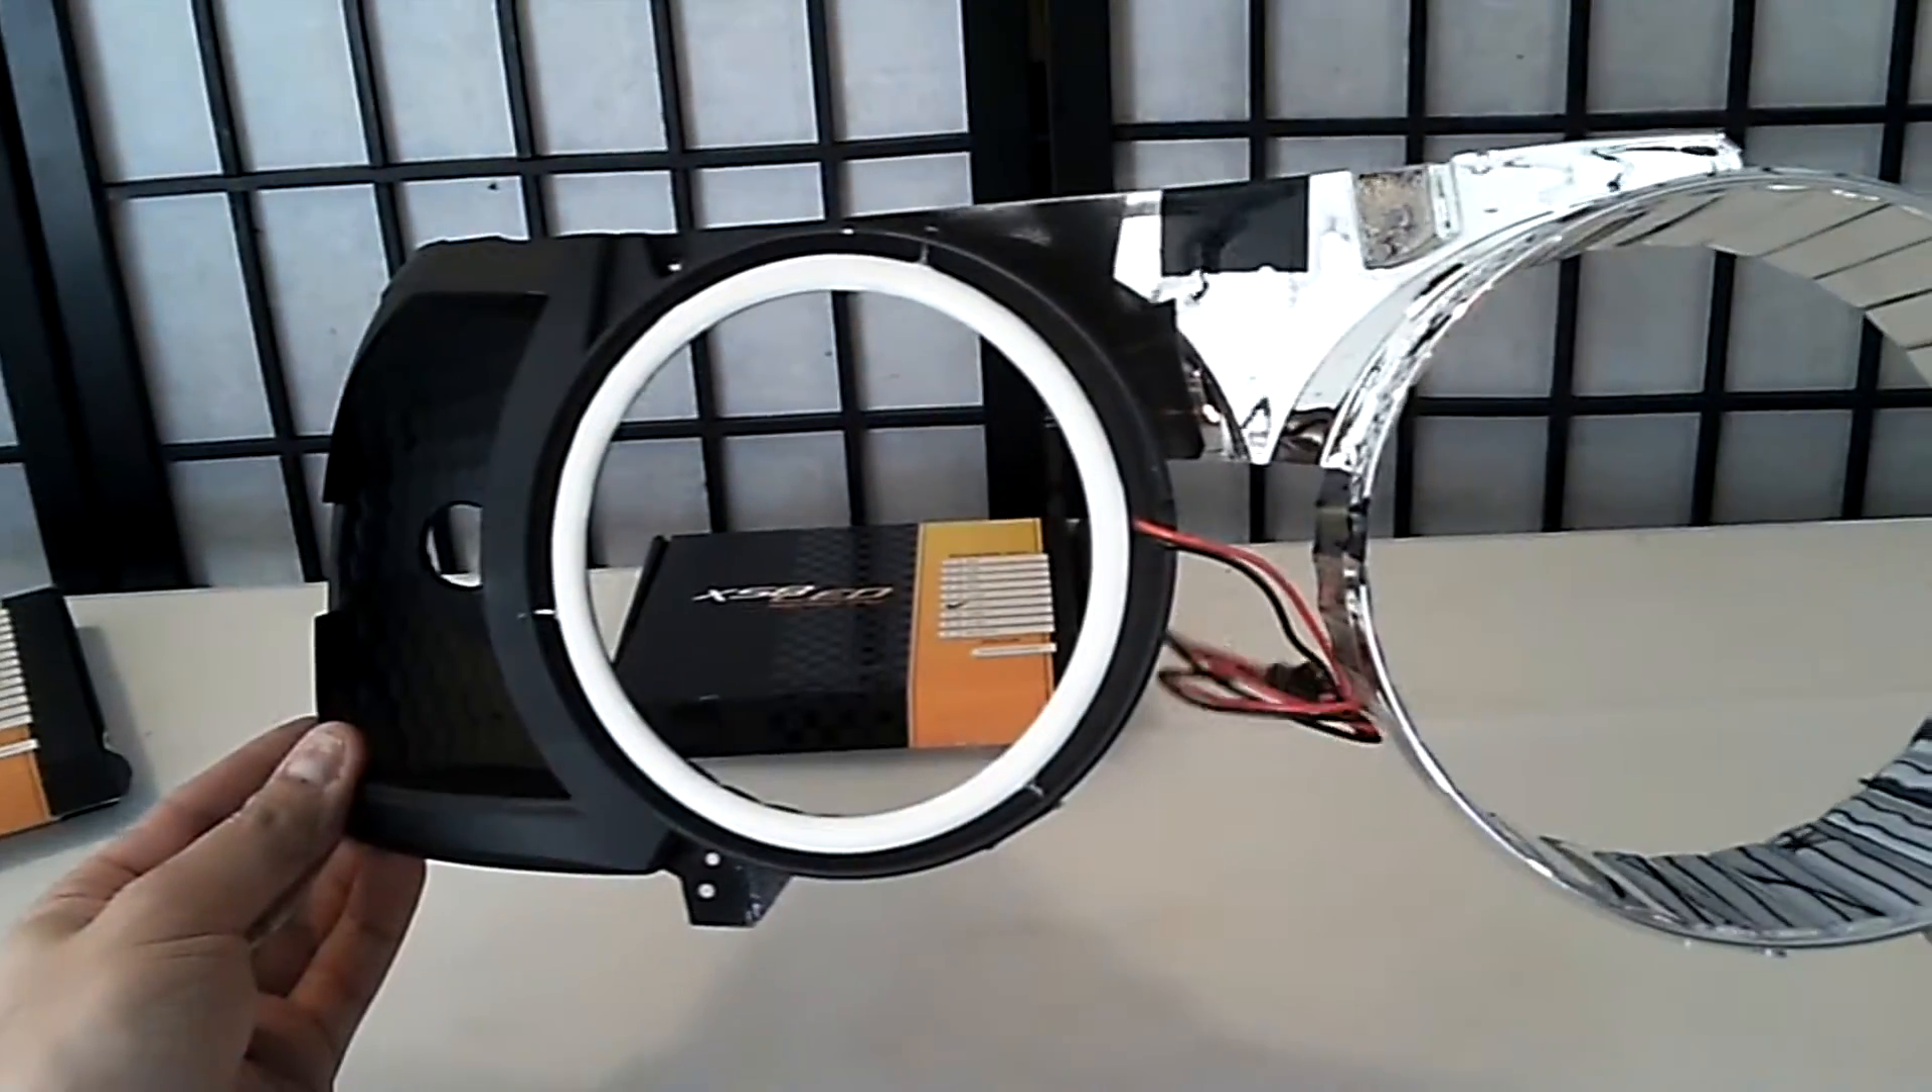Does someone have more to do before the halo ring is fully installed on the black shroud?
No.